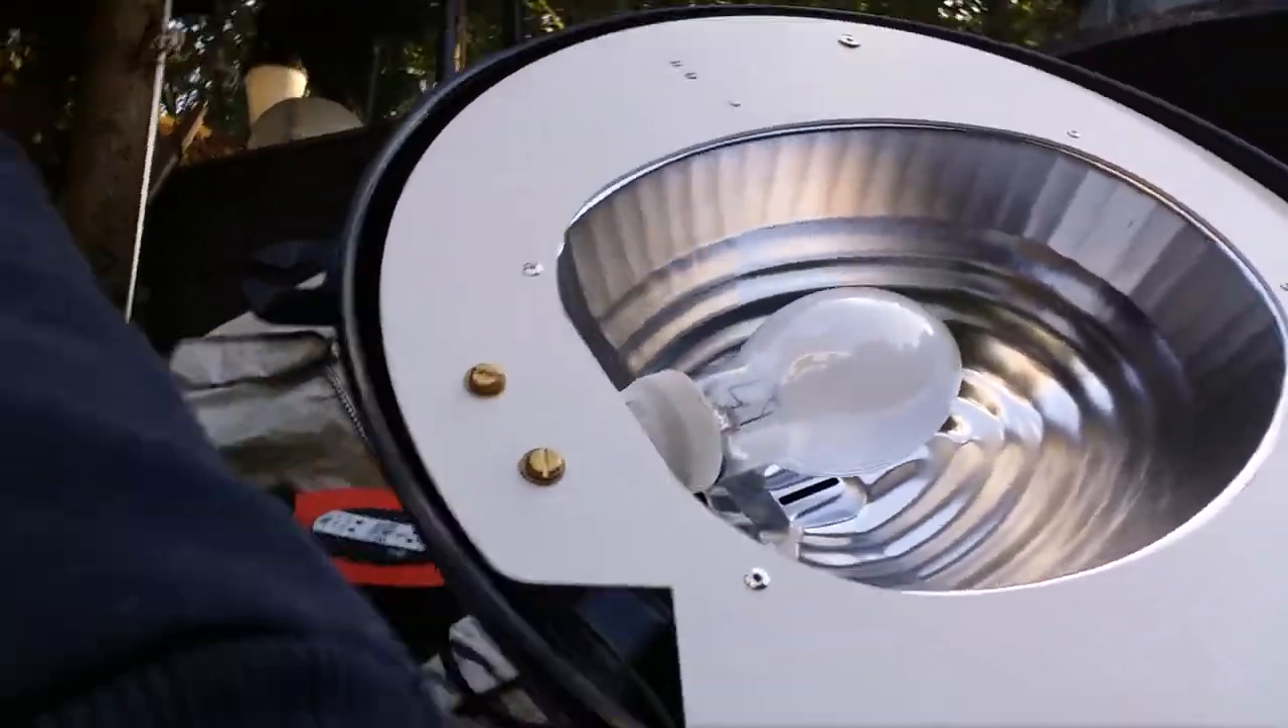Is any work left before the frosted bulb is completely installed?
No.